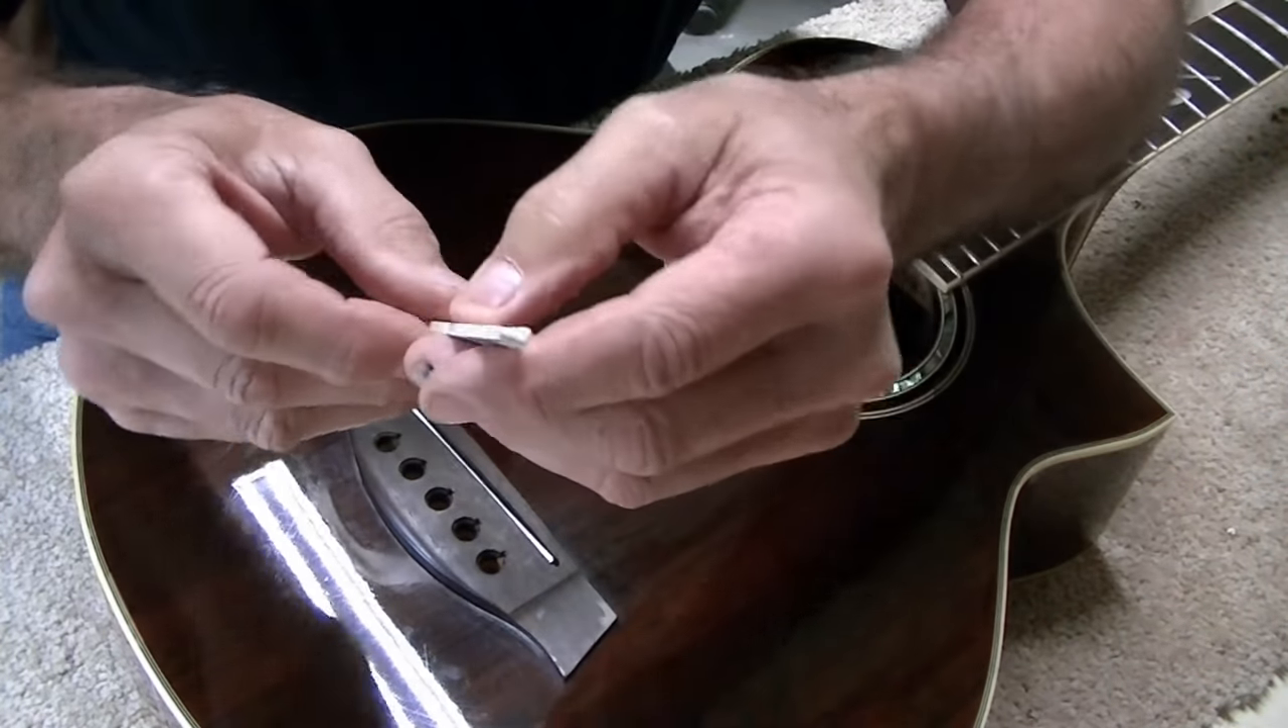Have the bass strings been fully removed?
Yes.